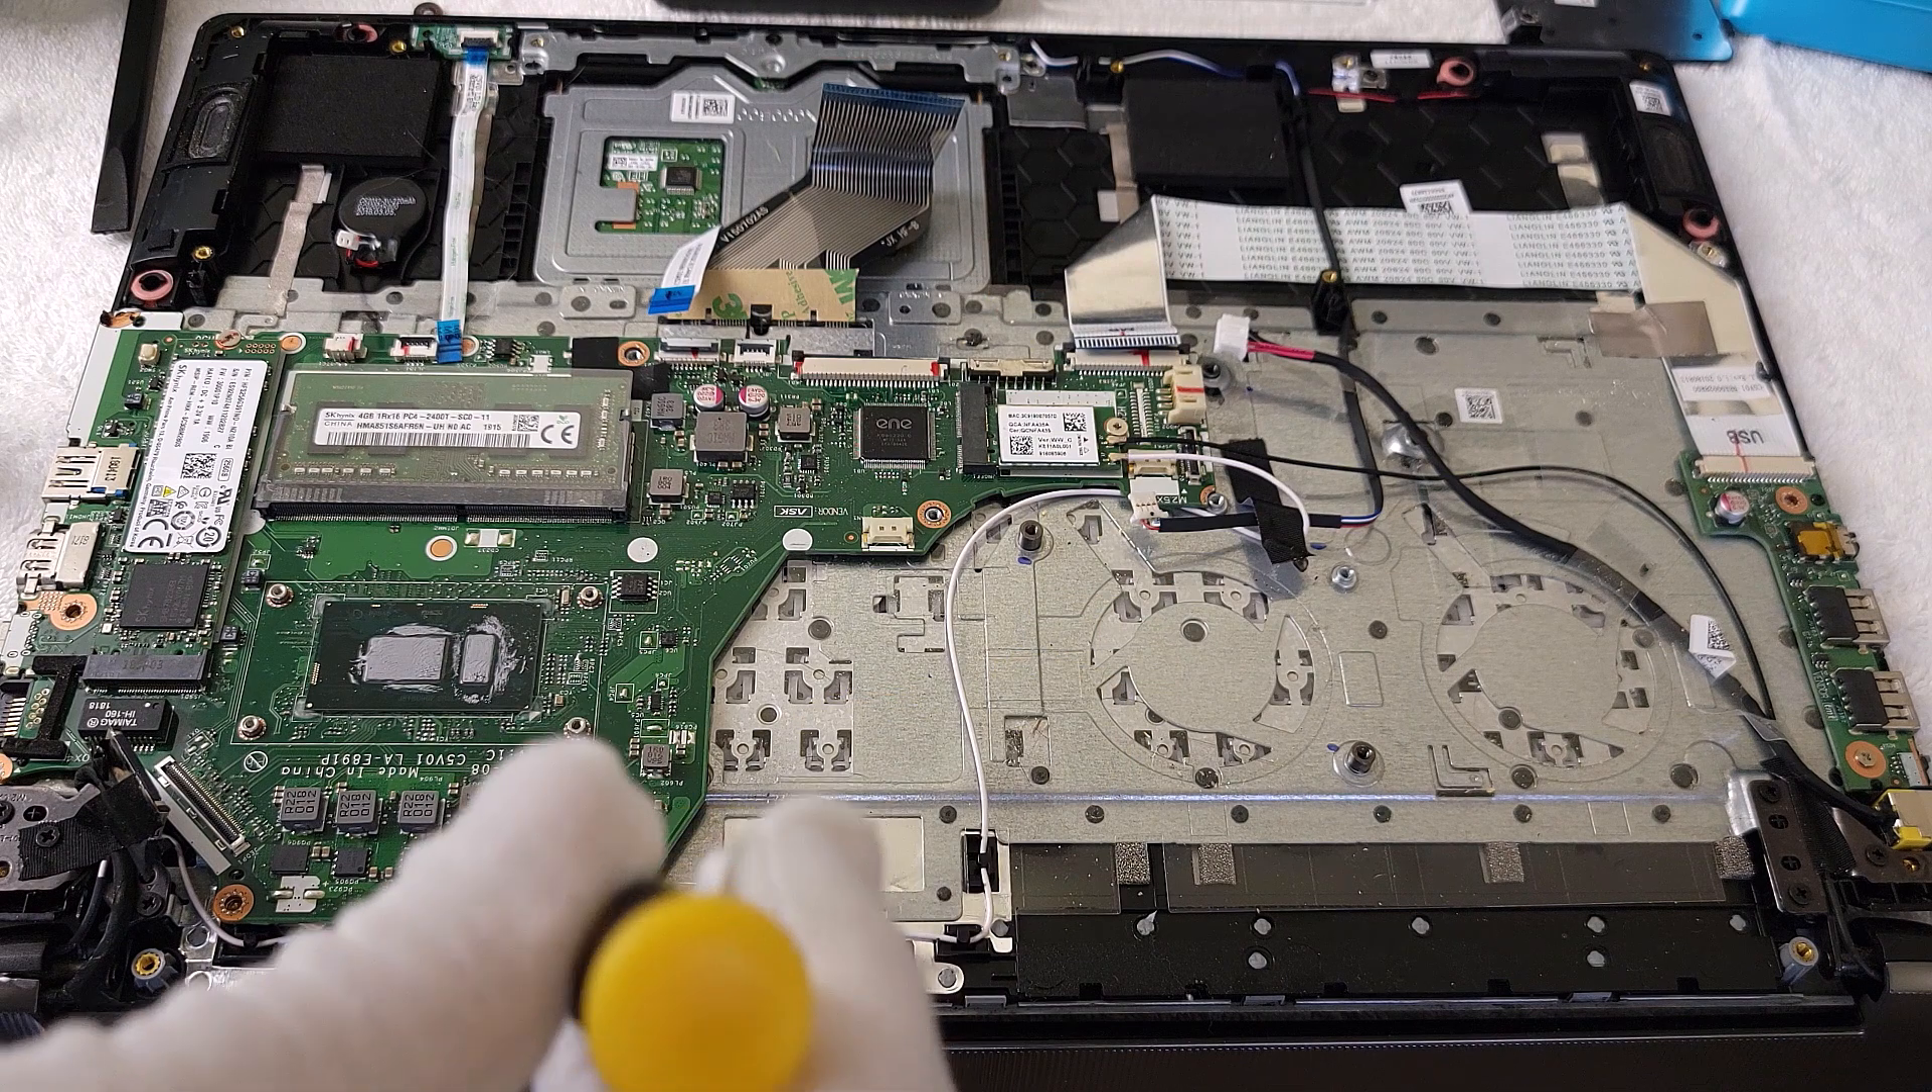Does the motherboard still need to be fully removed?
Yes.